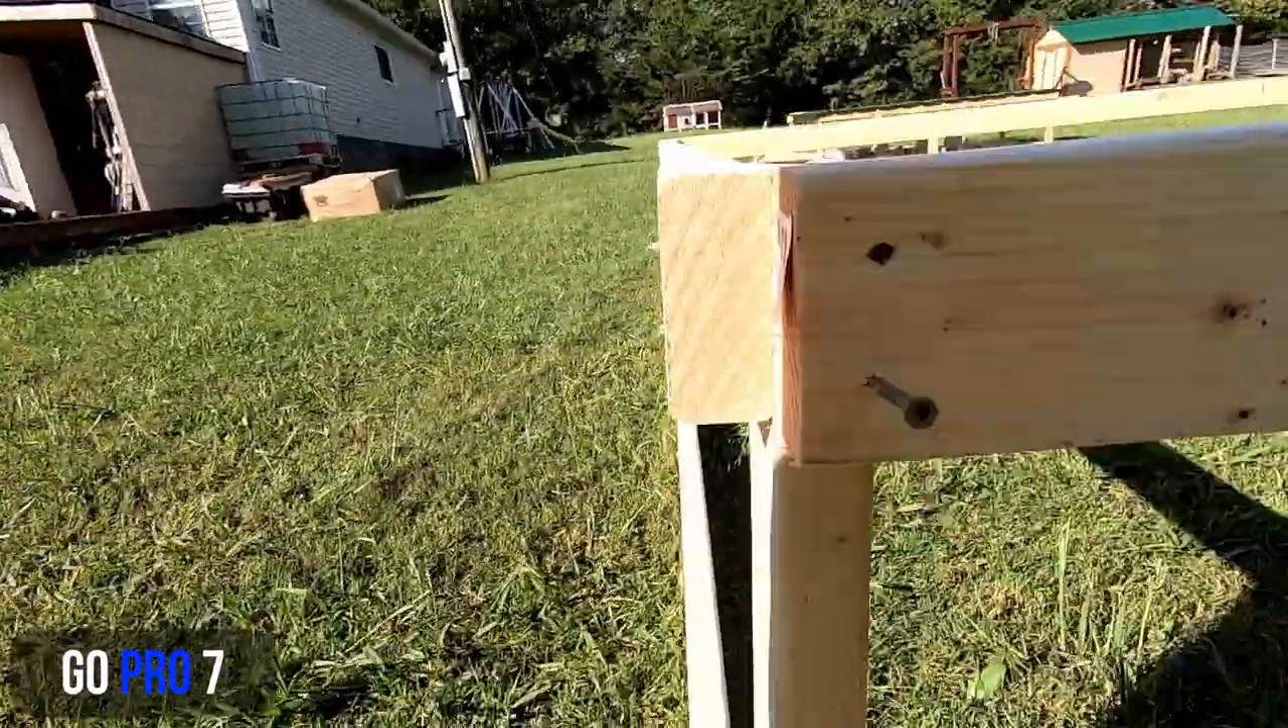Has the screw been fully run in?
No.